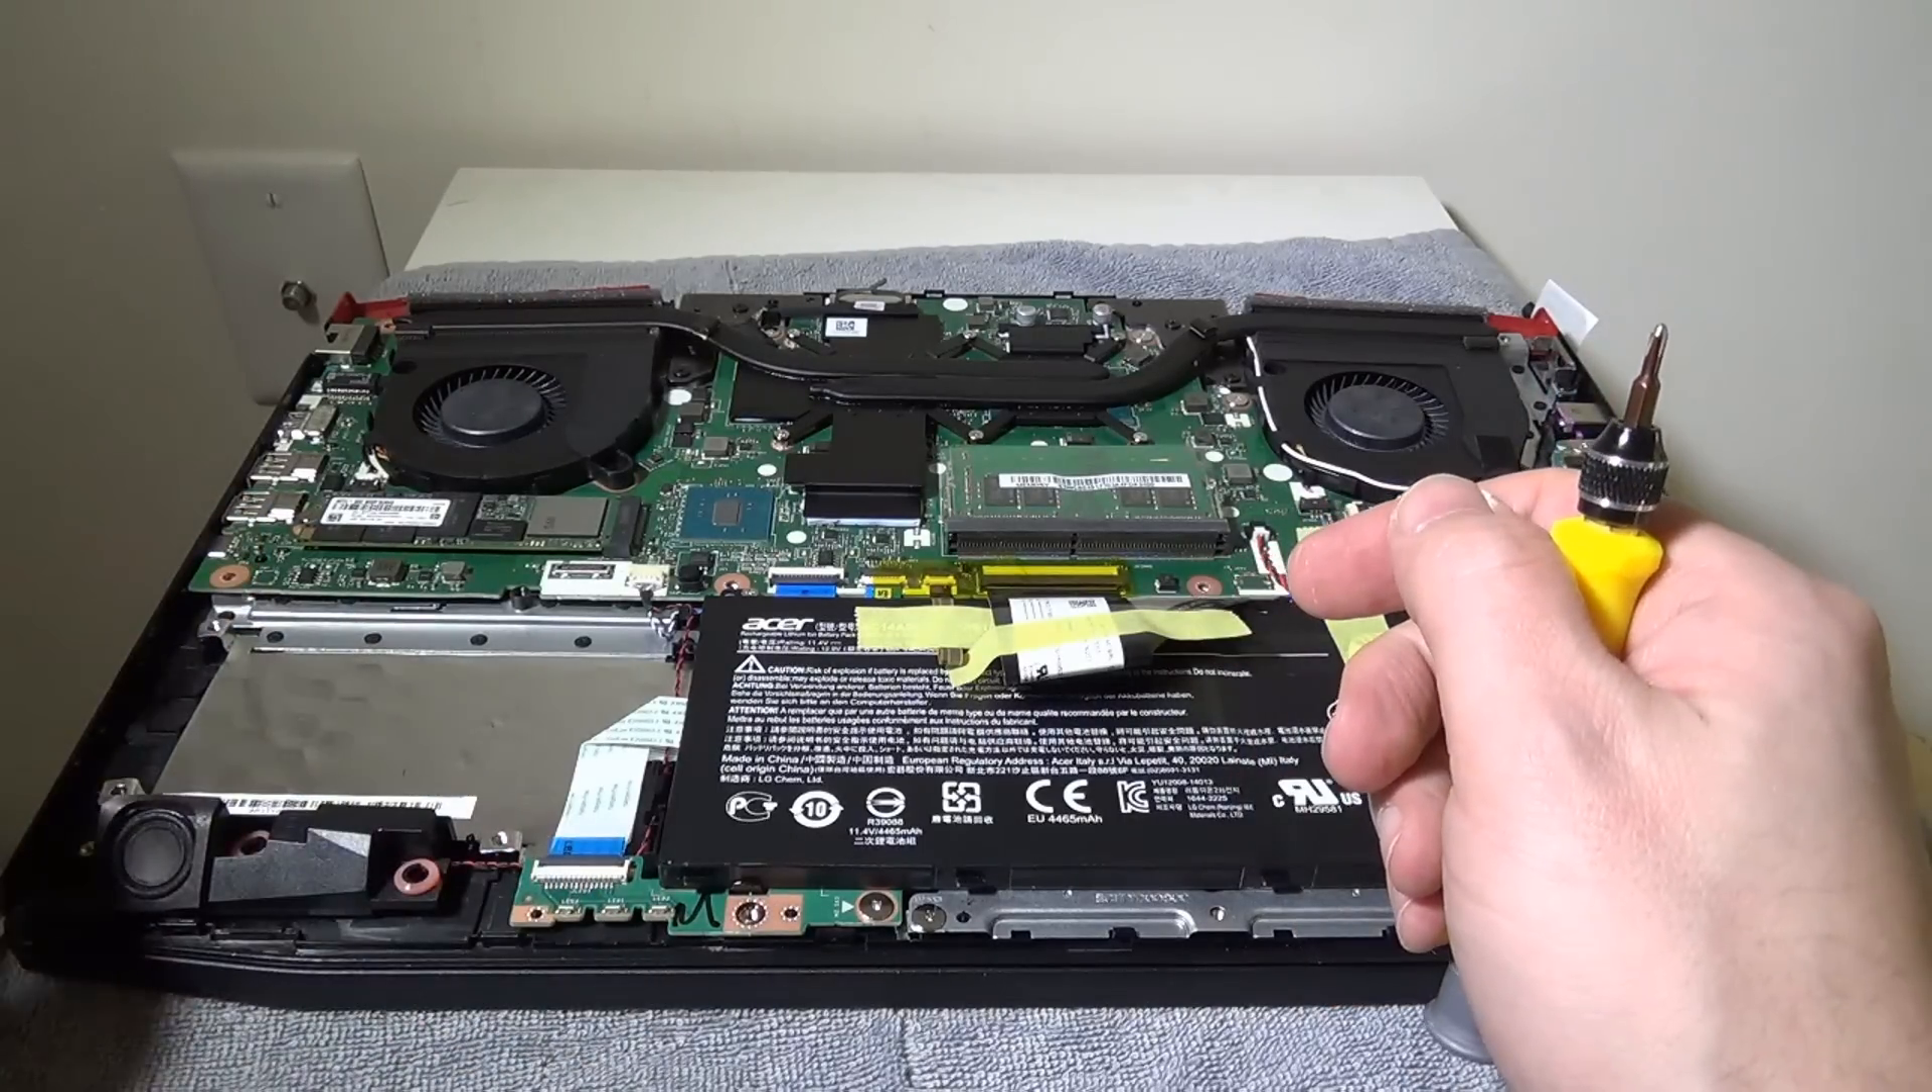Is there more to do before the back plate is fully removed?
No.